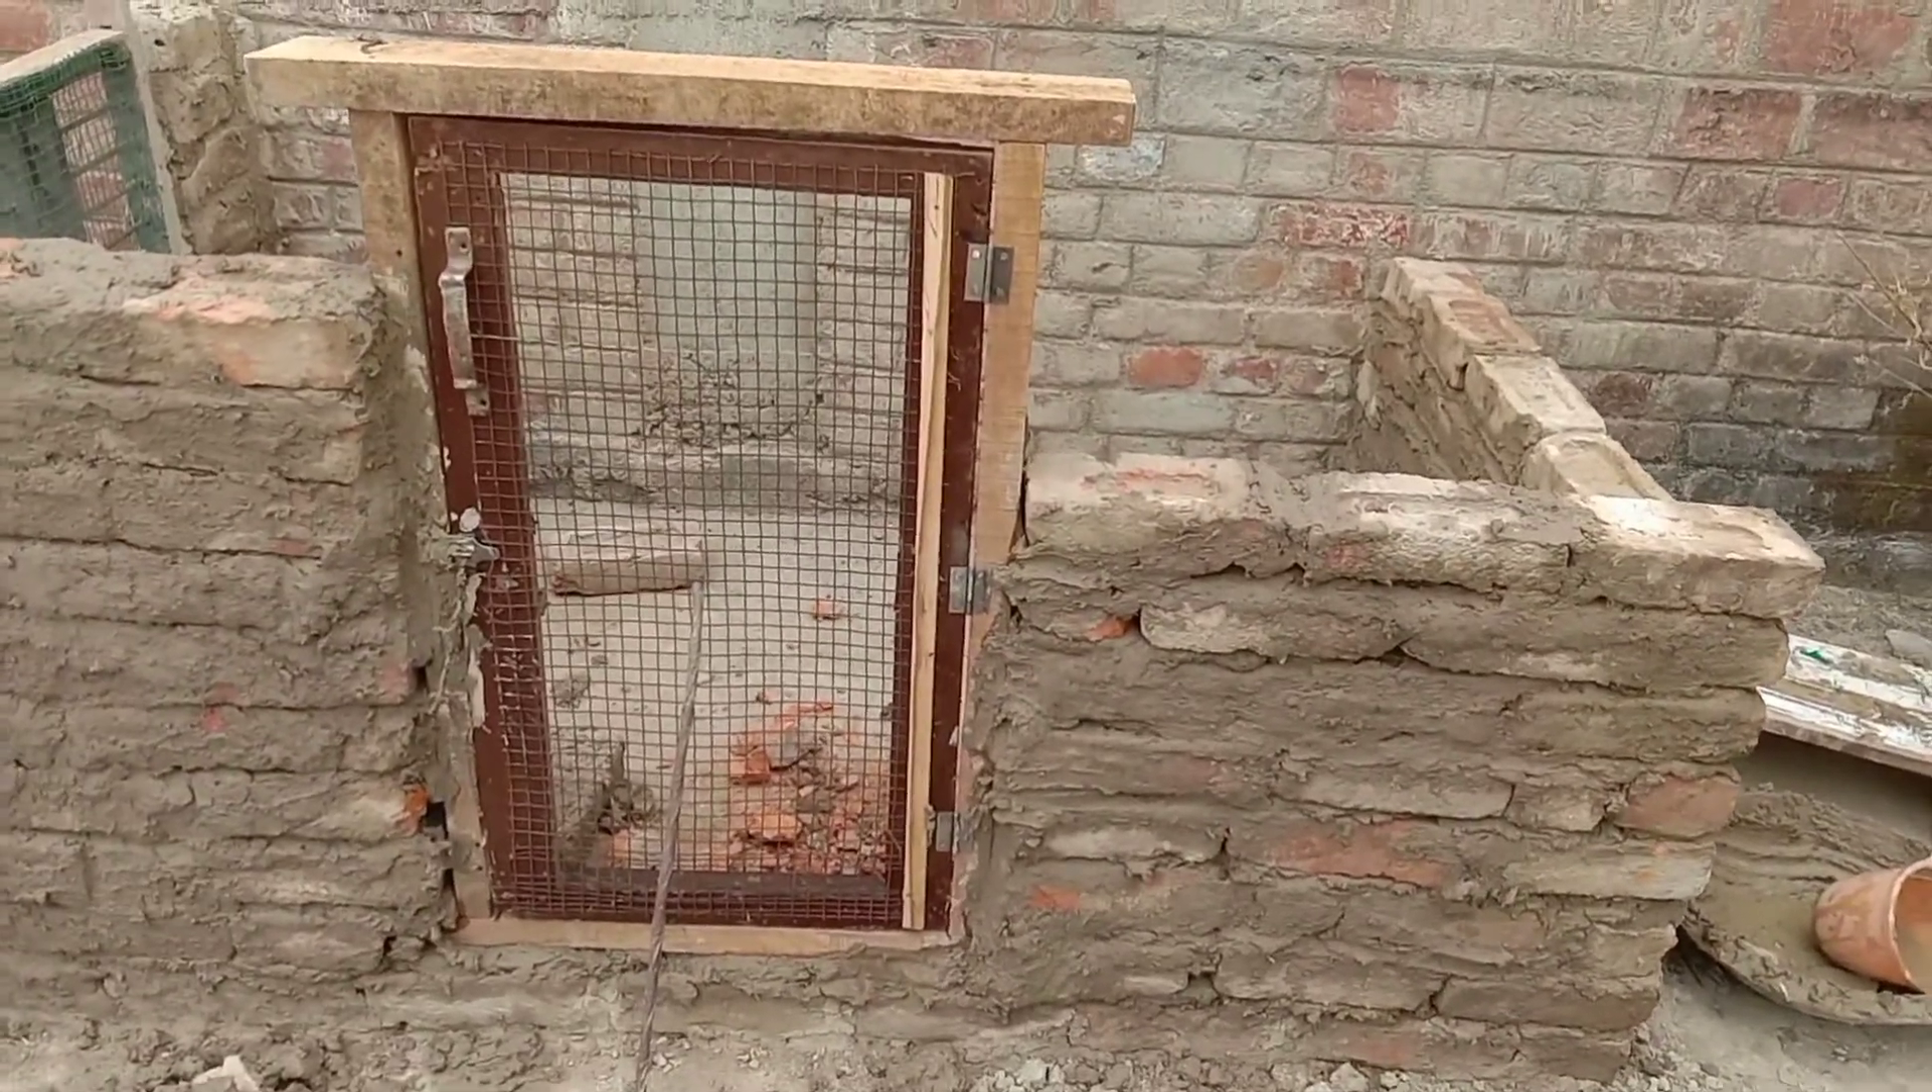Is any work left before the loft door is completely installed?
No.